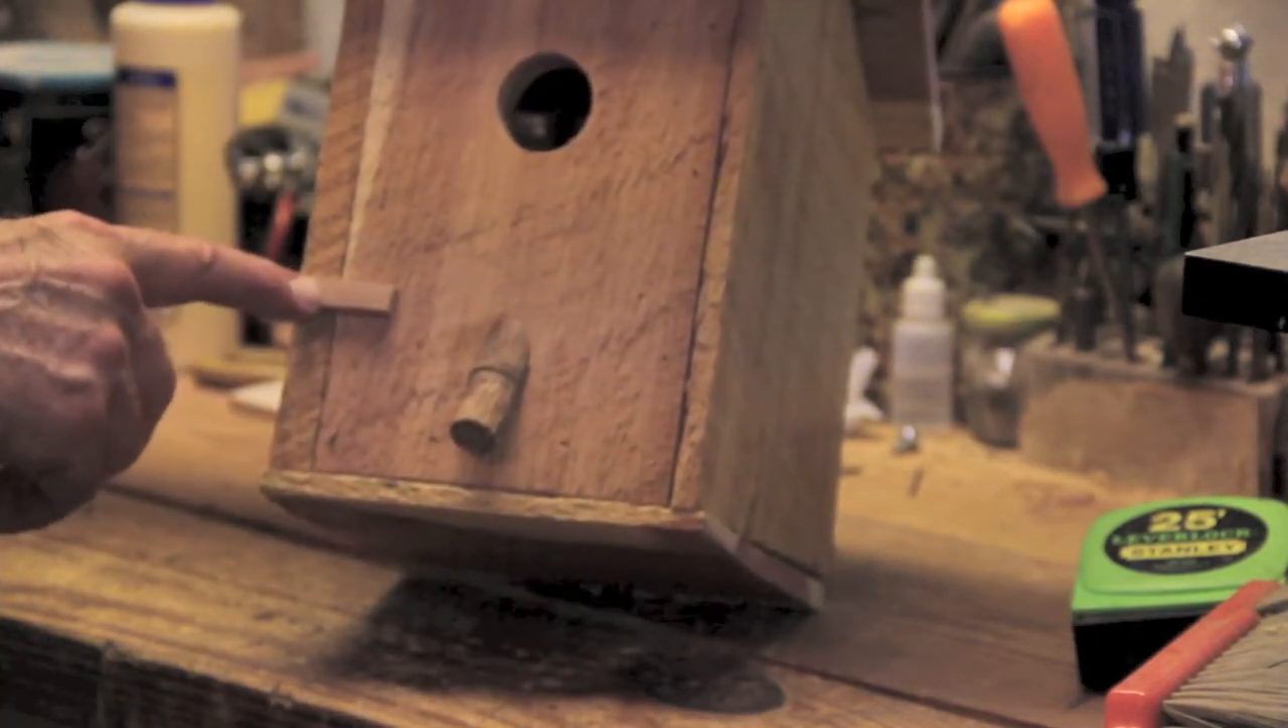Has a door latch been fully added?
Yes.